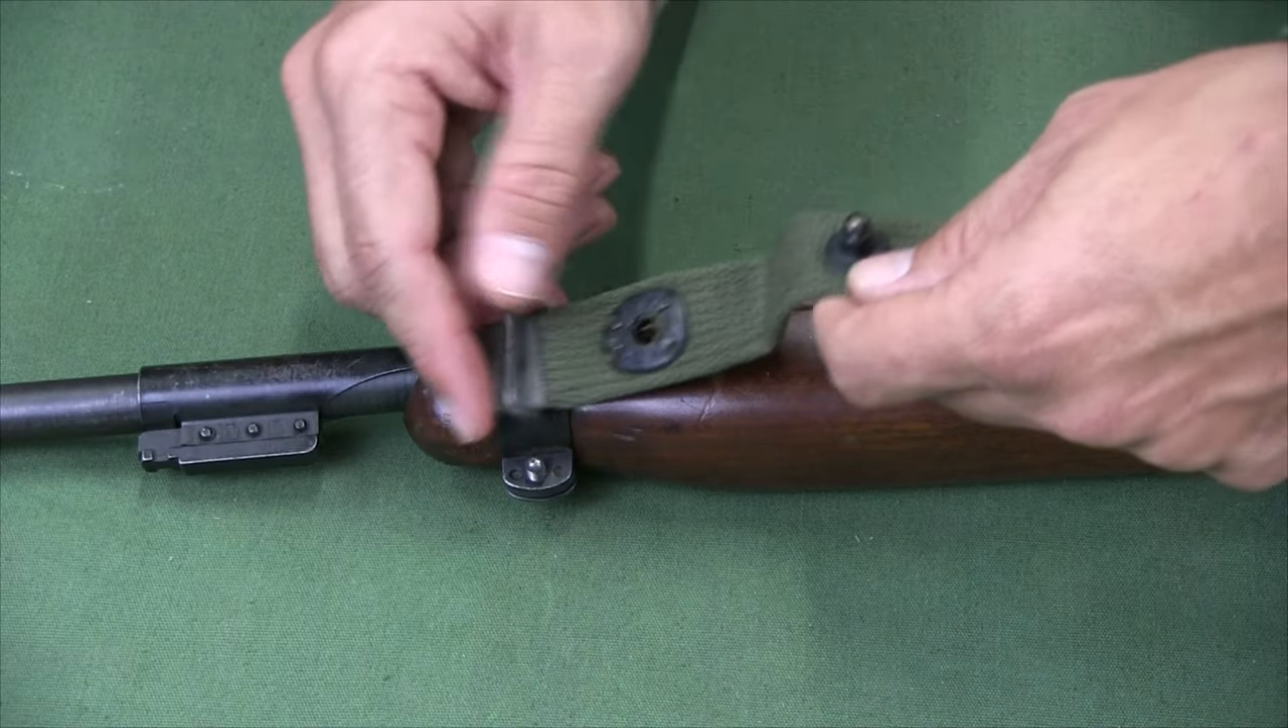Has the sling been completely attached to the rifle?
No.